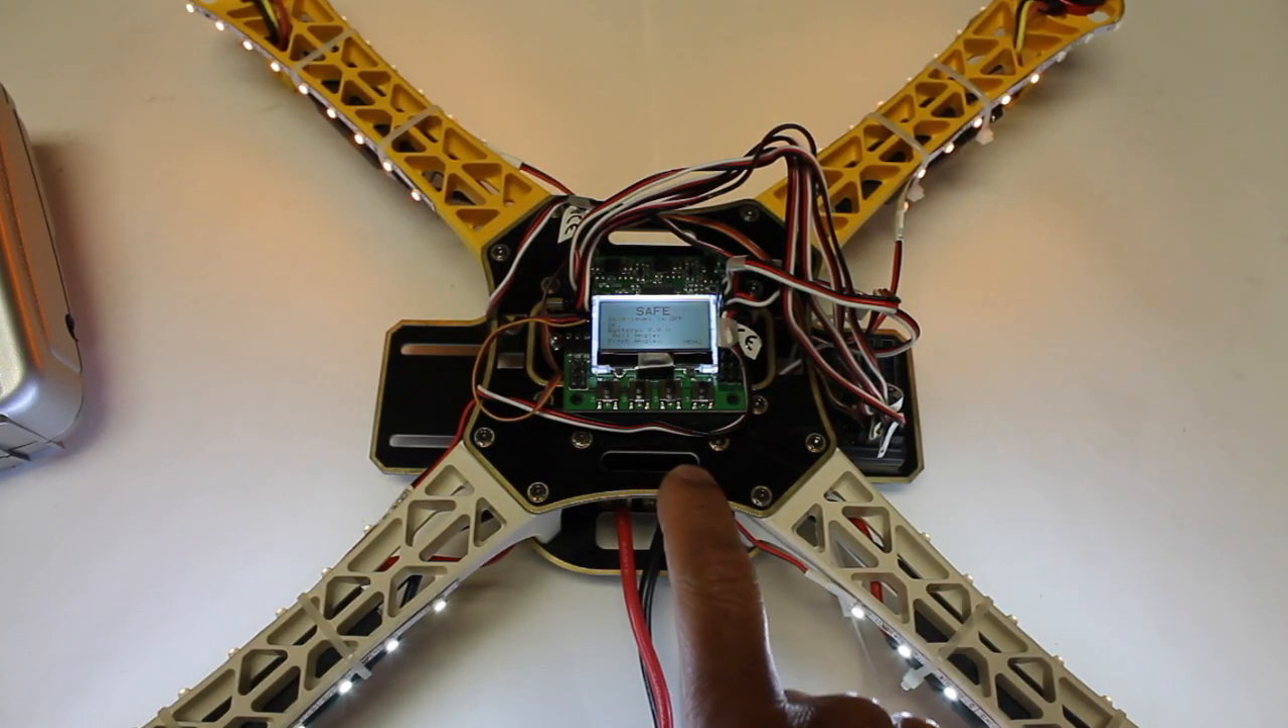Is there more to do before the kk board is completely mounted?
No.